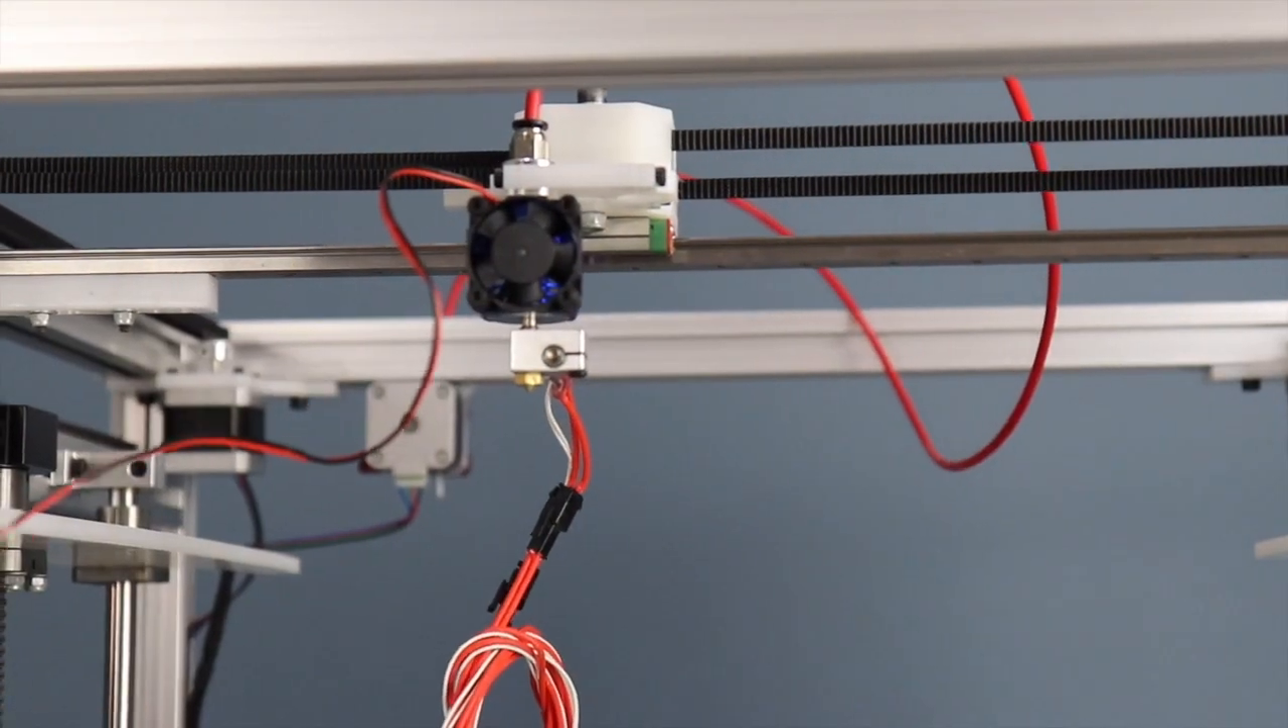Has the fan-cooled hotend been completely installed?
Yes.